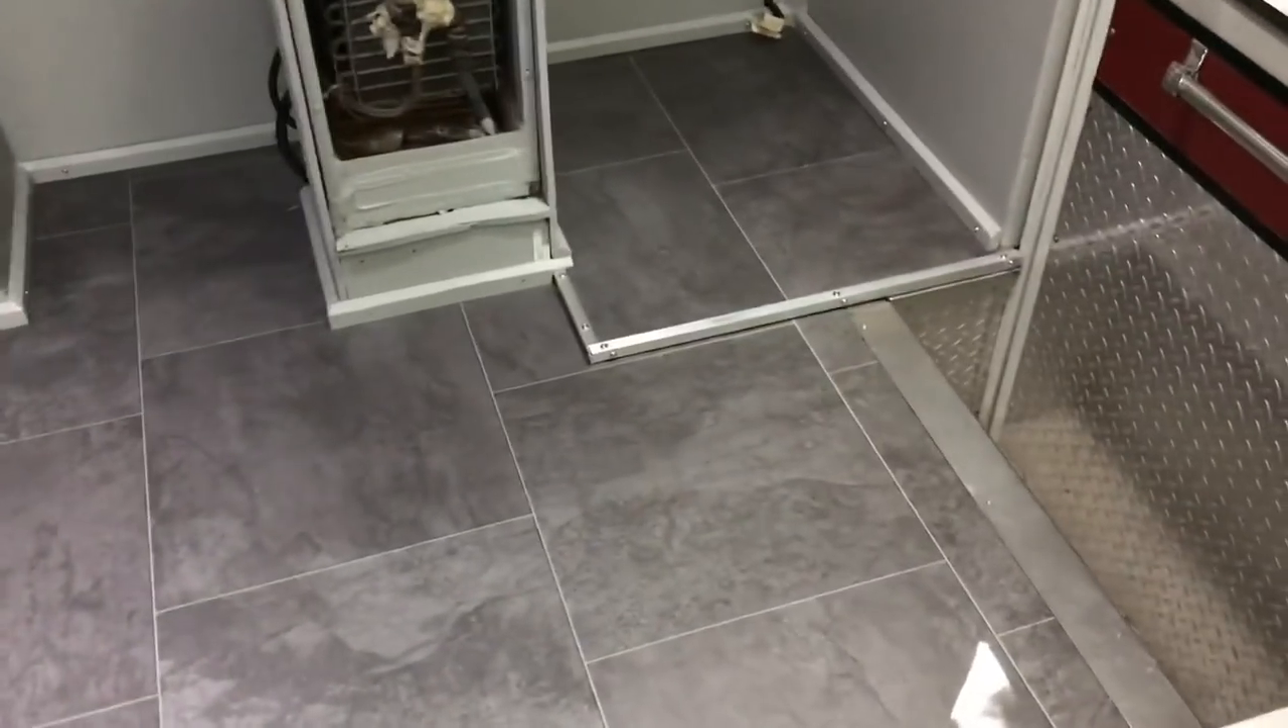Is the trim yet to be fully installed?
No.